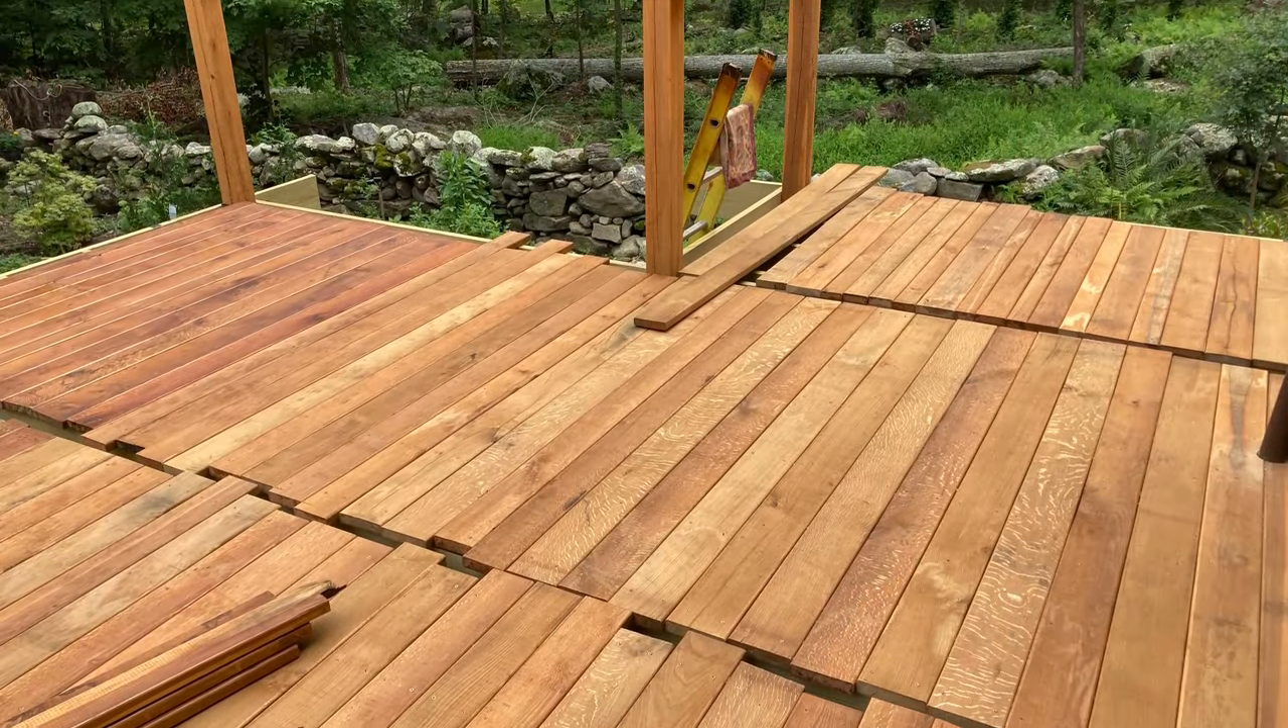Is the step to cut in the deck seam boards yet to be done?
Yes.